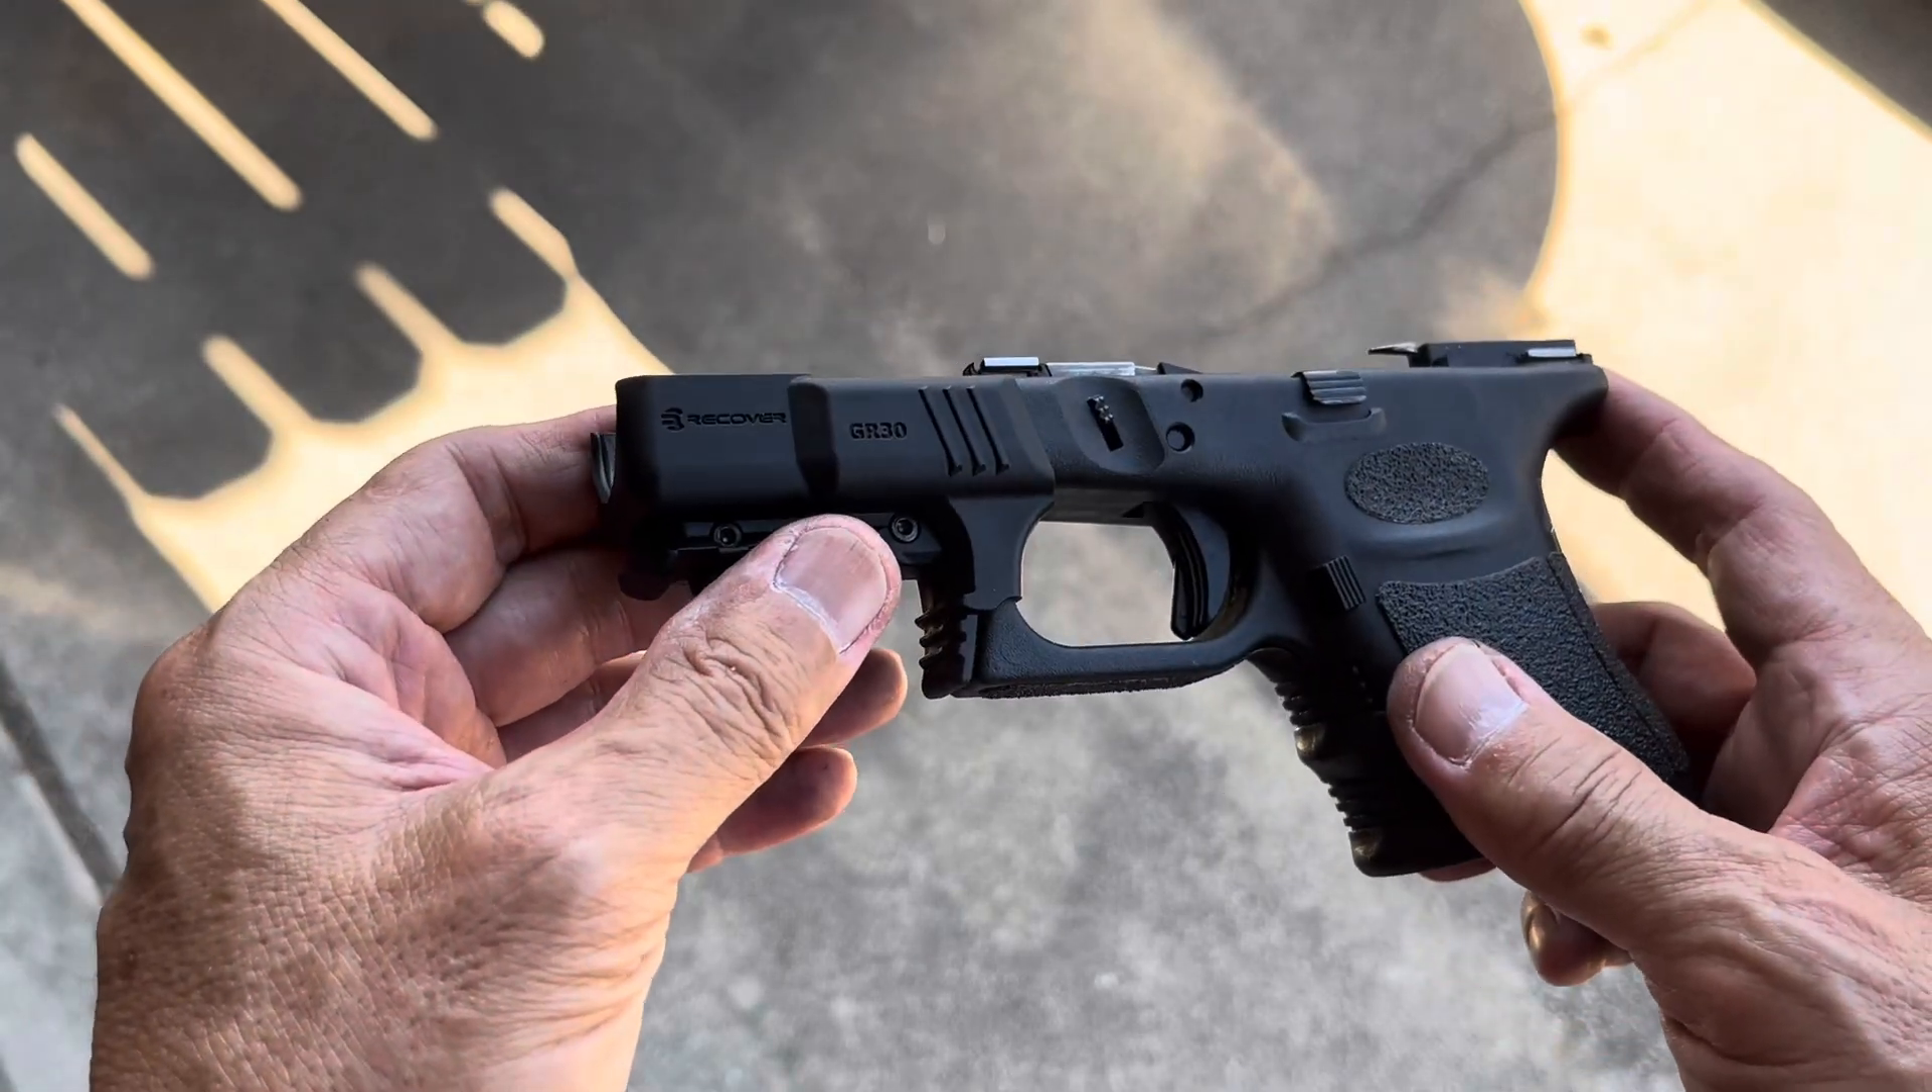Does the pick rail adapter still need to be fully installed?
No.